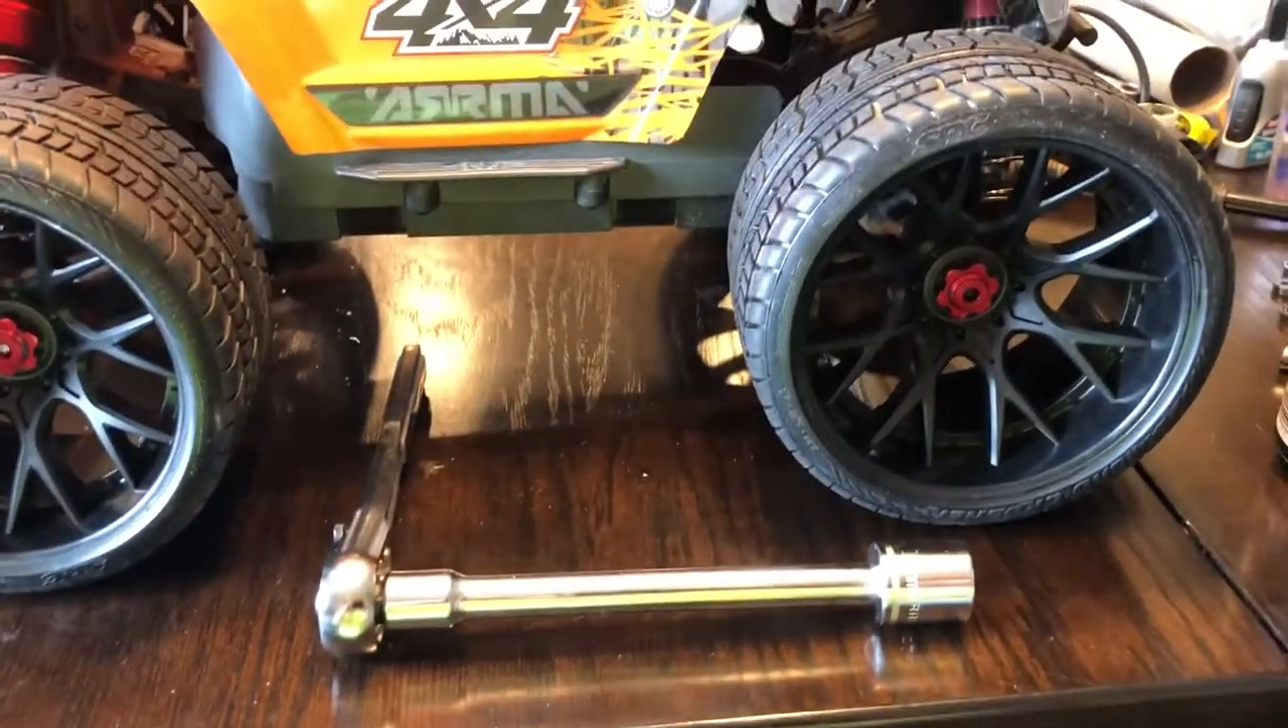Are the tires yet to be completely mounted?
No.